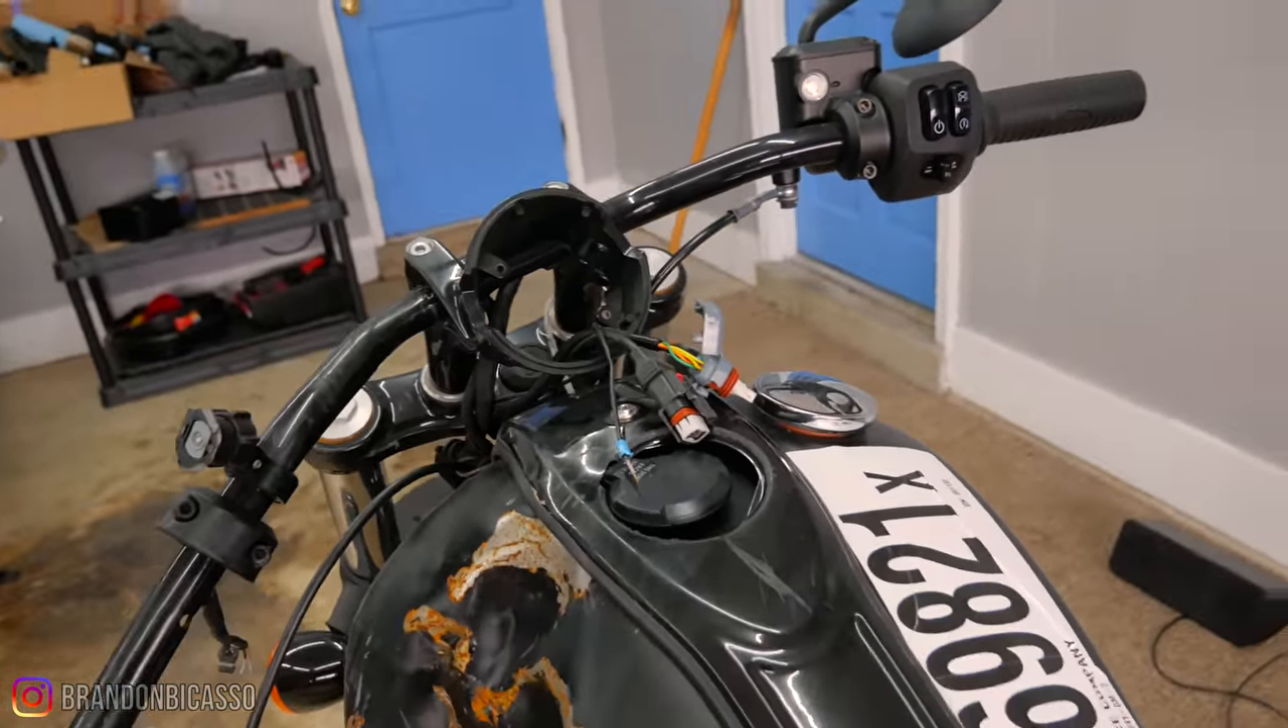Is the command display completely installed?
No.